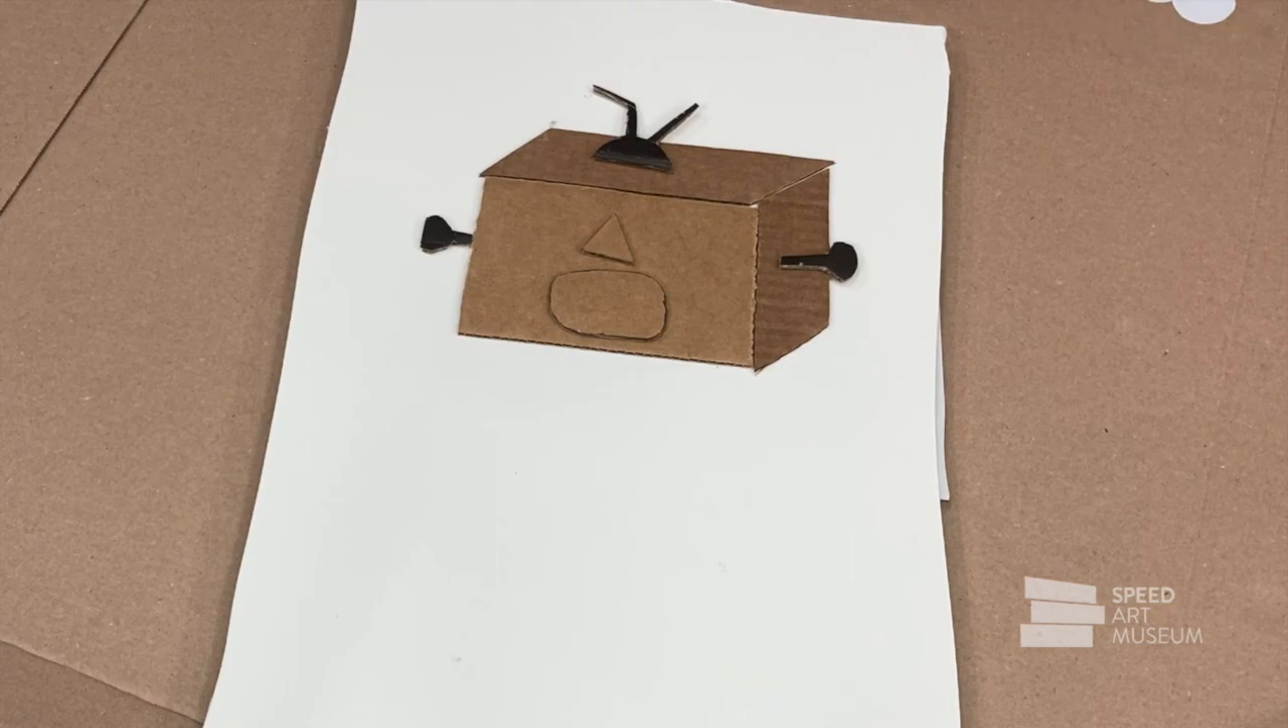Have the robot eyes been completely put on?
No.